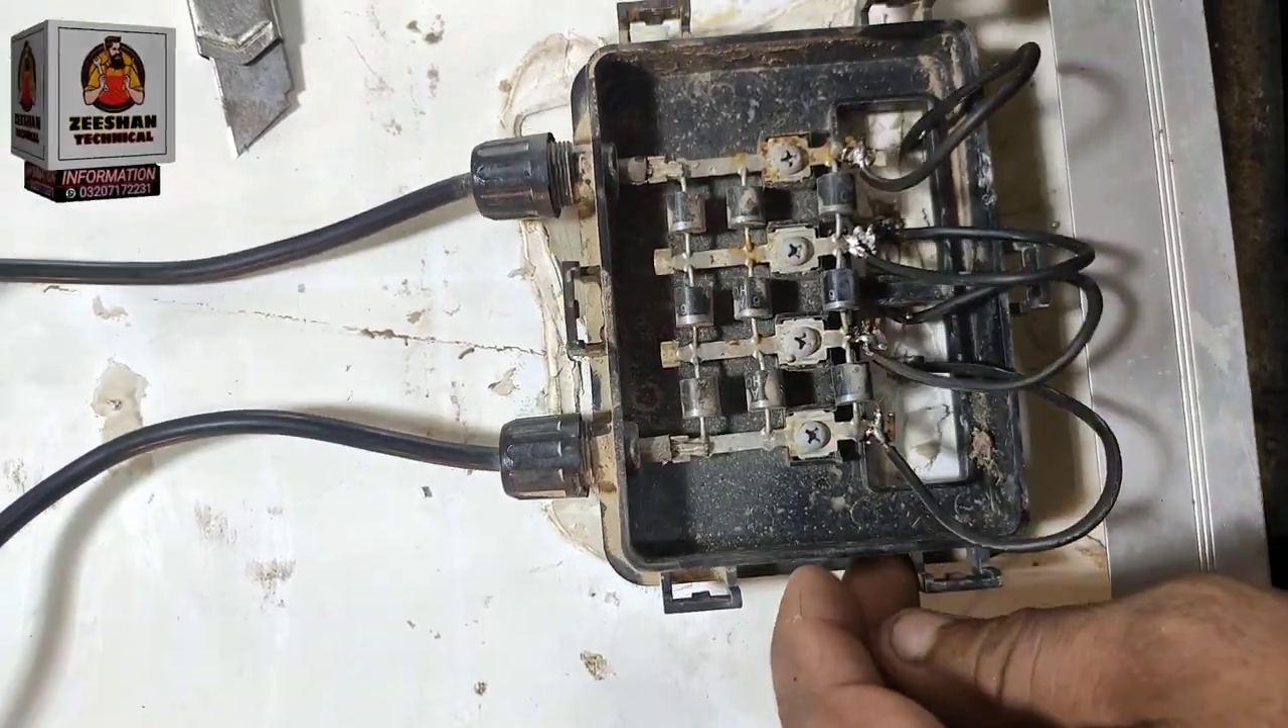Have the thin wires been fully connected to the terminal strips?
Yes.